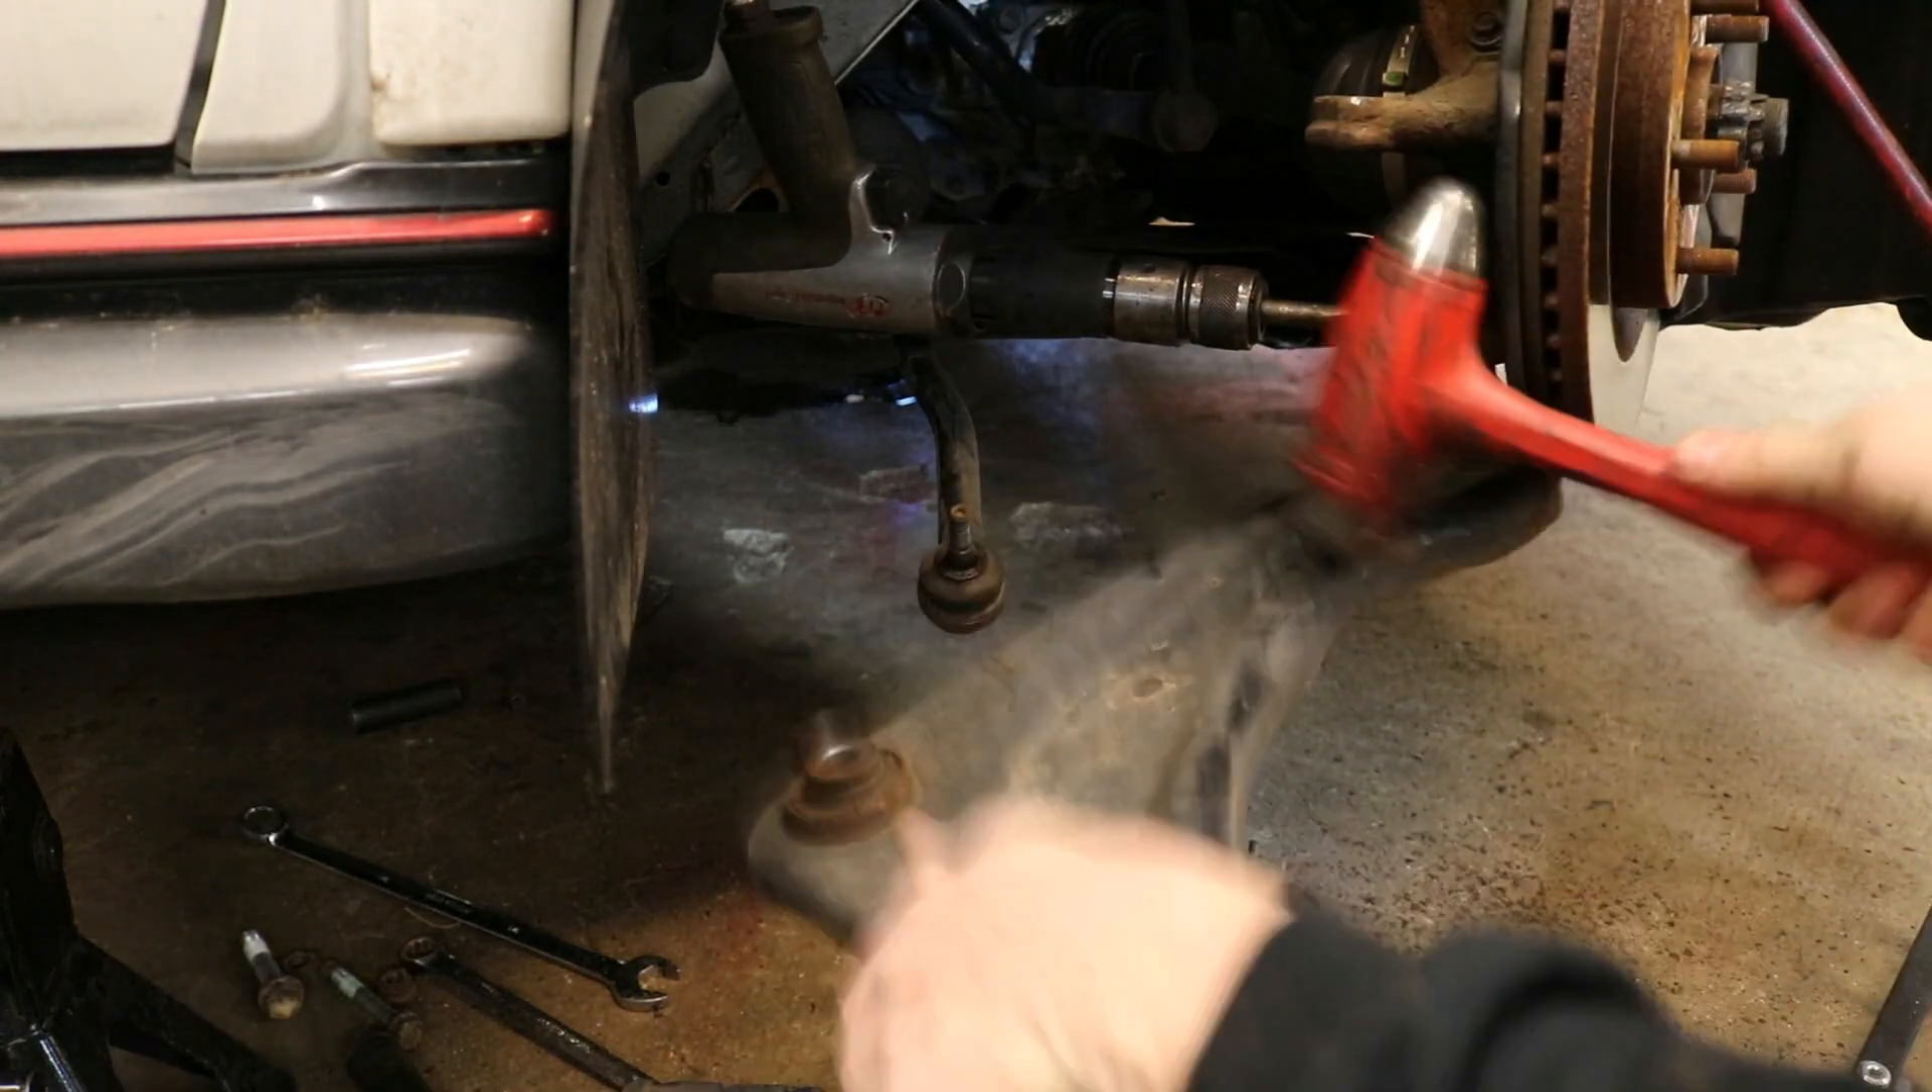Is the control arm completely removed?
No.